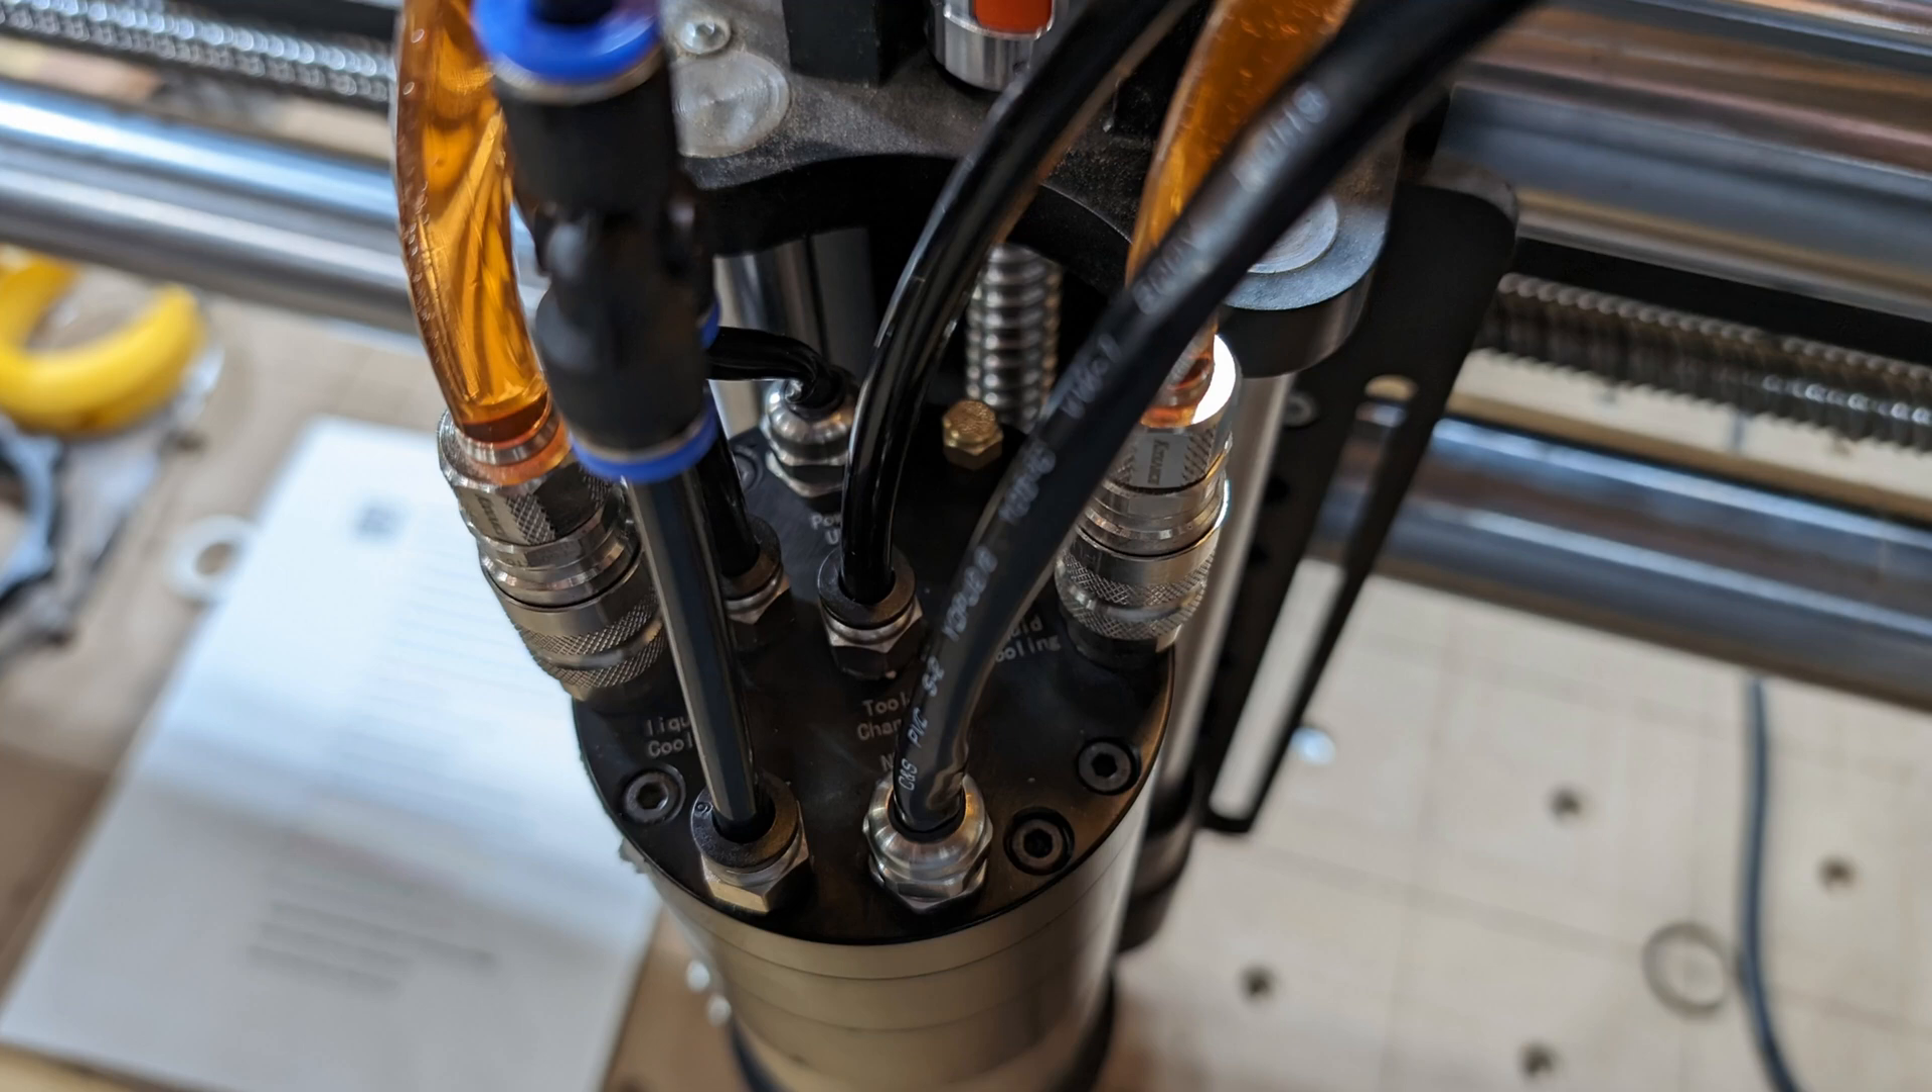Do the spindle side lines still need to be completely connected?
No.